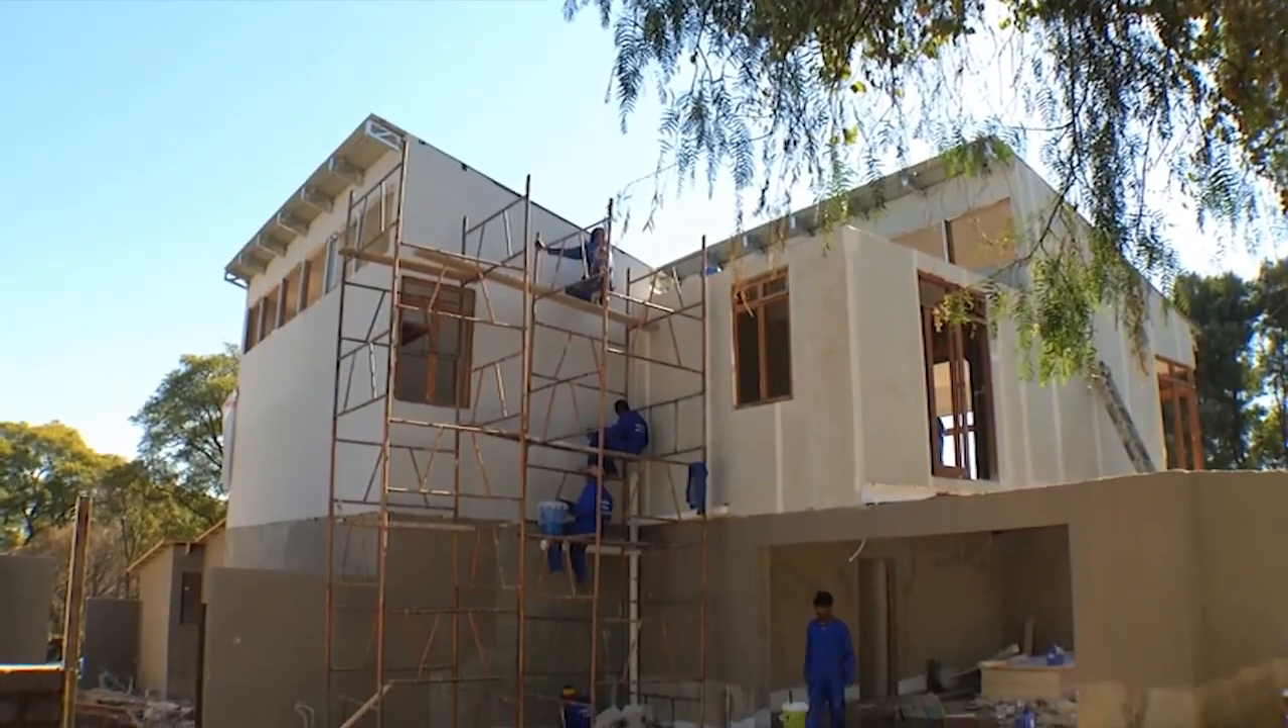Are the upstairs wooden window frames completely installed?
Yes.